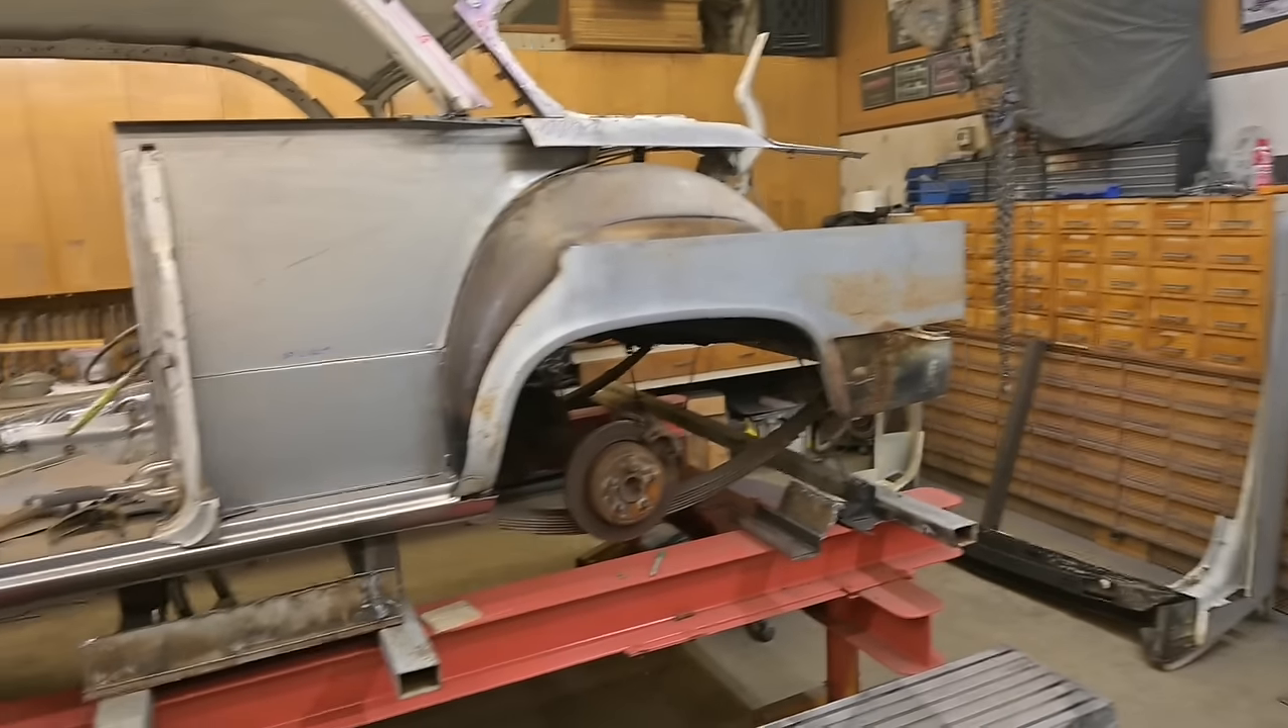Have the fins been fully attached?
No.